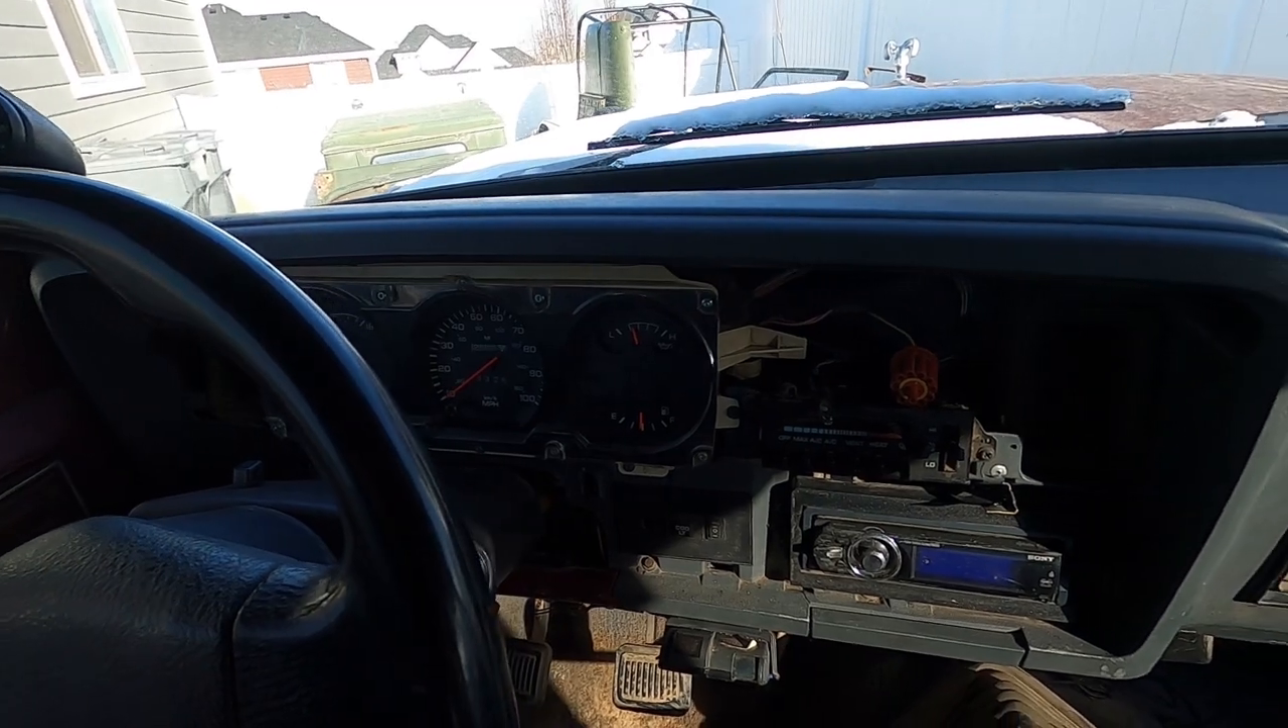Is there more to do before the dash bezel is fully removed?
No.